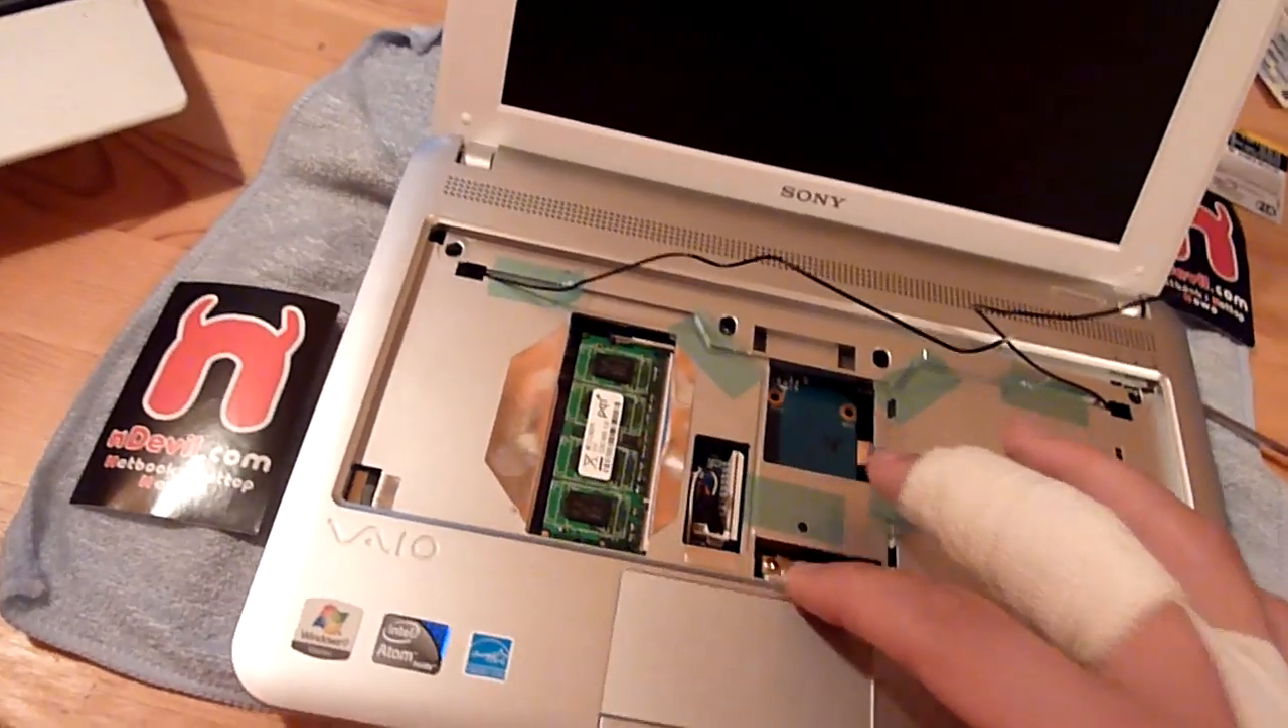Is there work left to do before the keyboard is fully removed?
No.